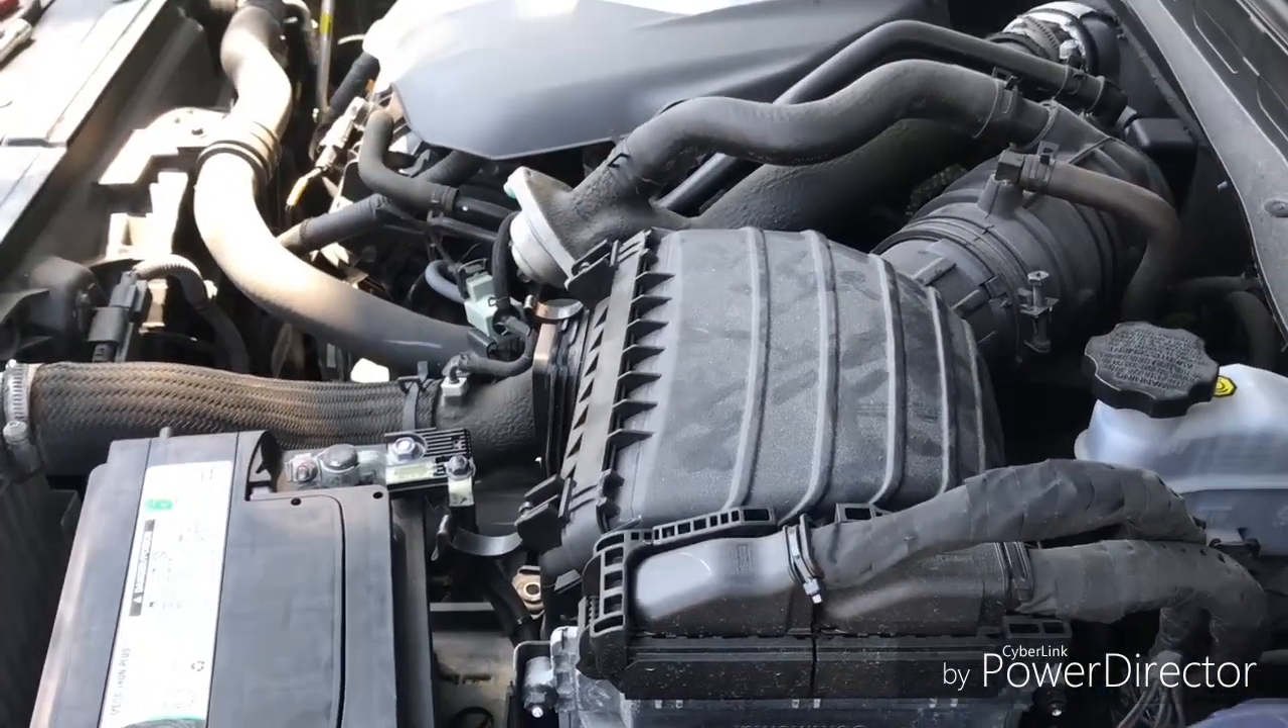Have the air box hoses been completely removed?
No.